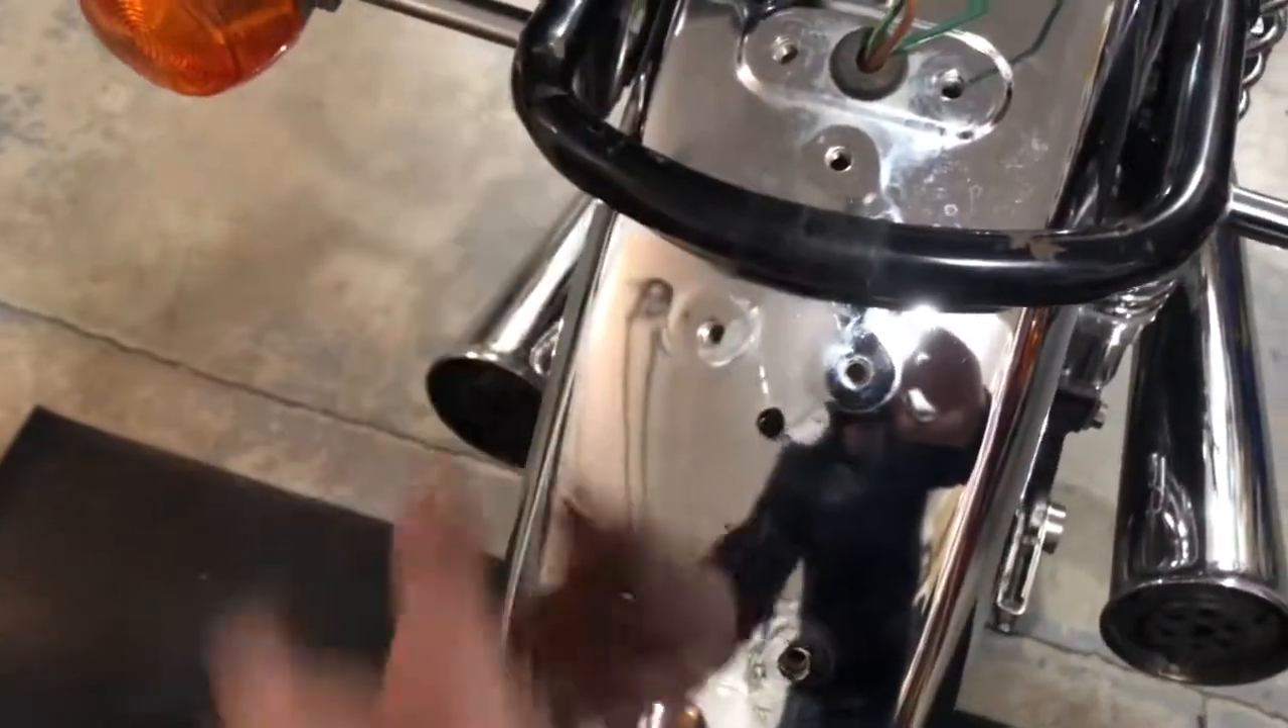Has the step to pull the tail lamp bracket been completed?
Yes.